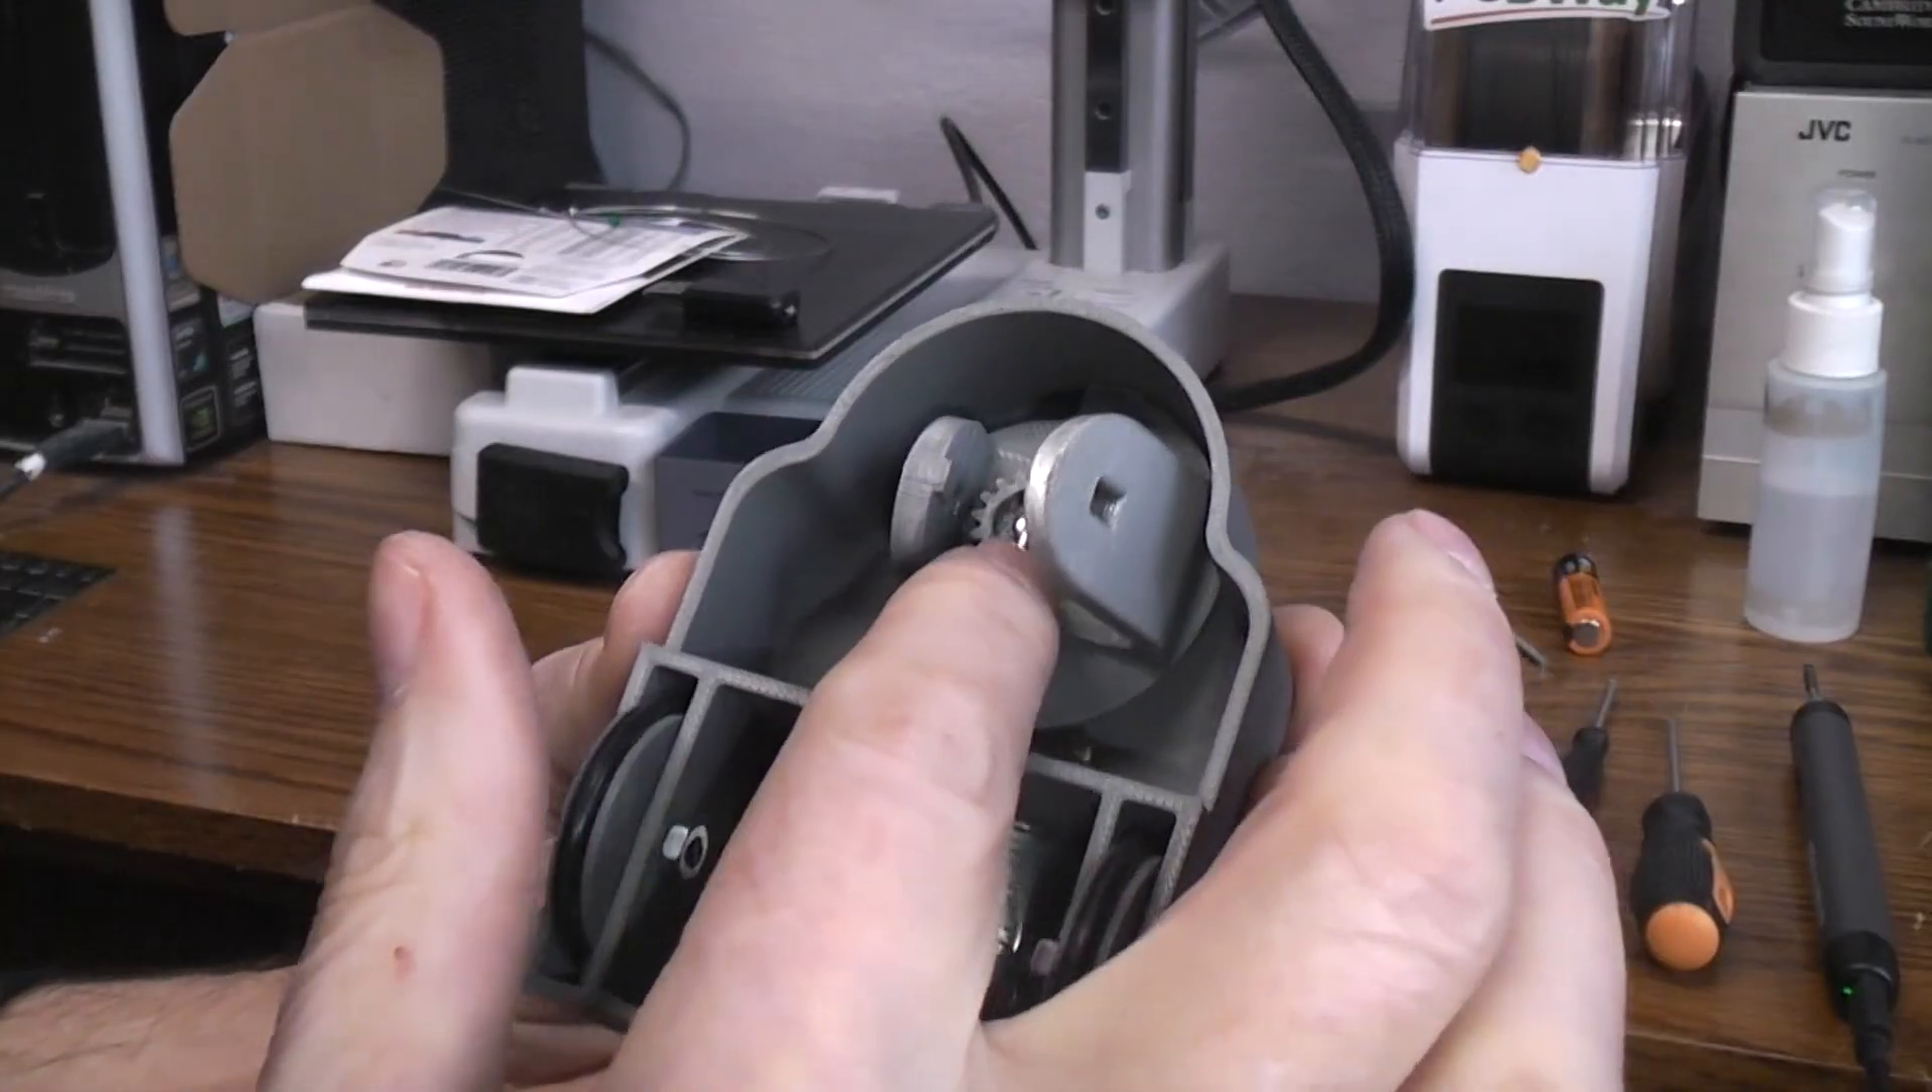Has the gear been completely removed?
No.